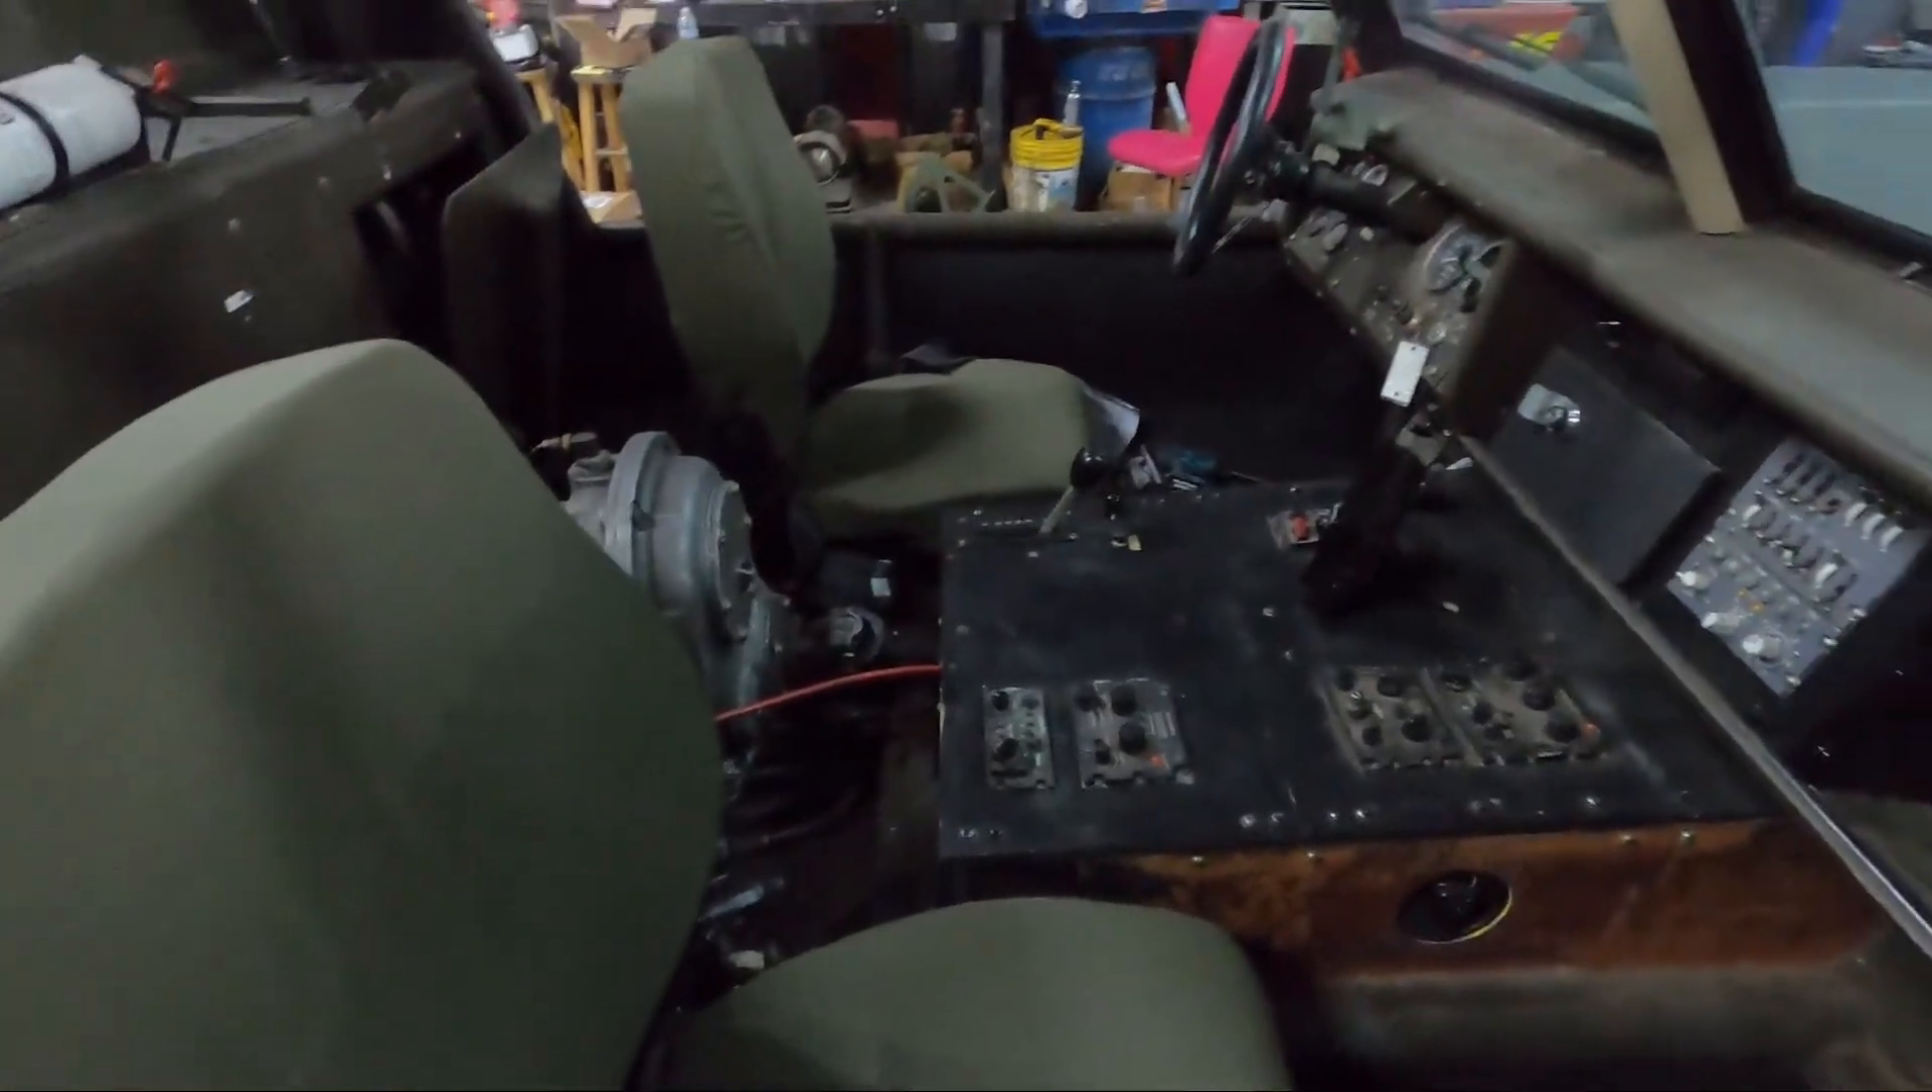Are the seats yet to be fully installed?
No.